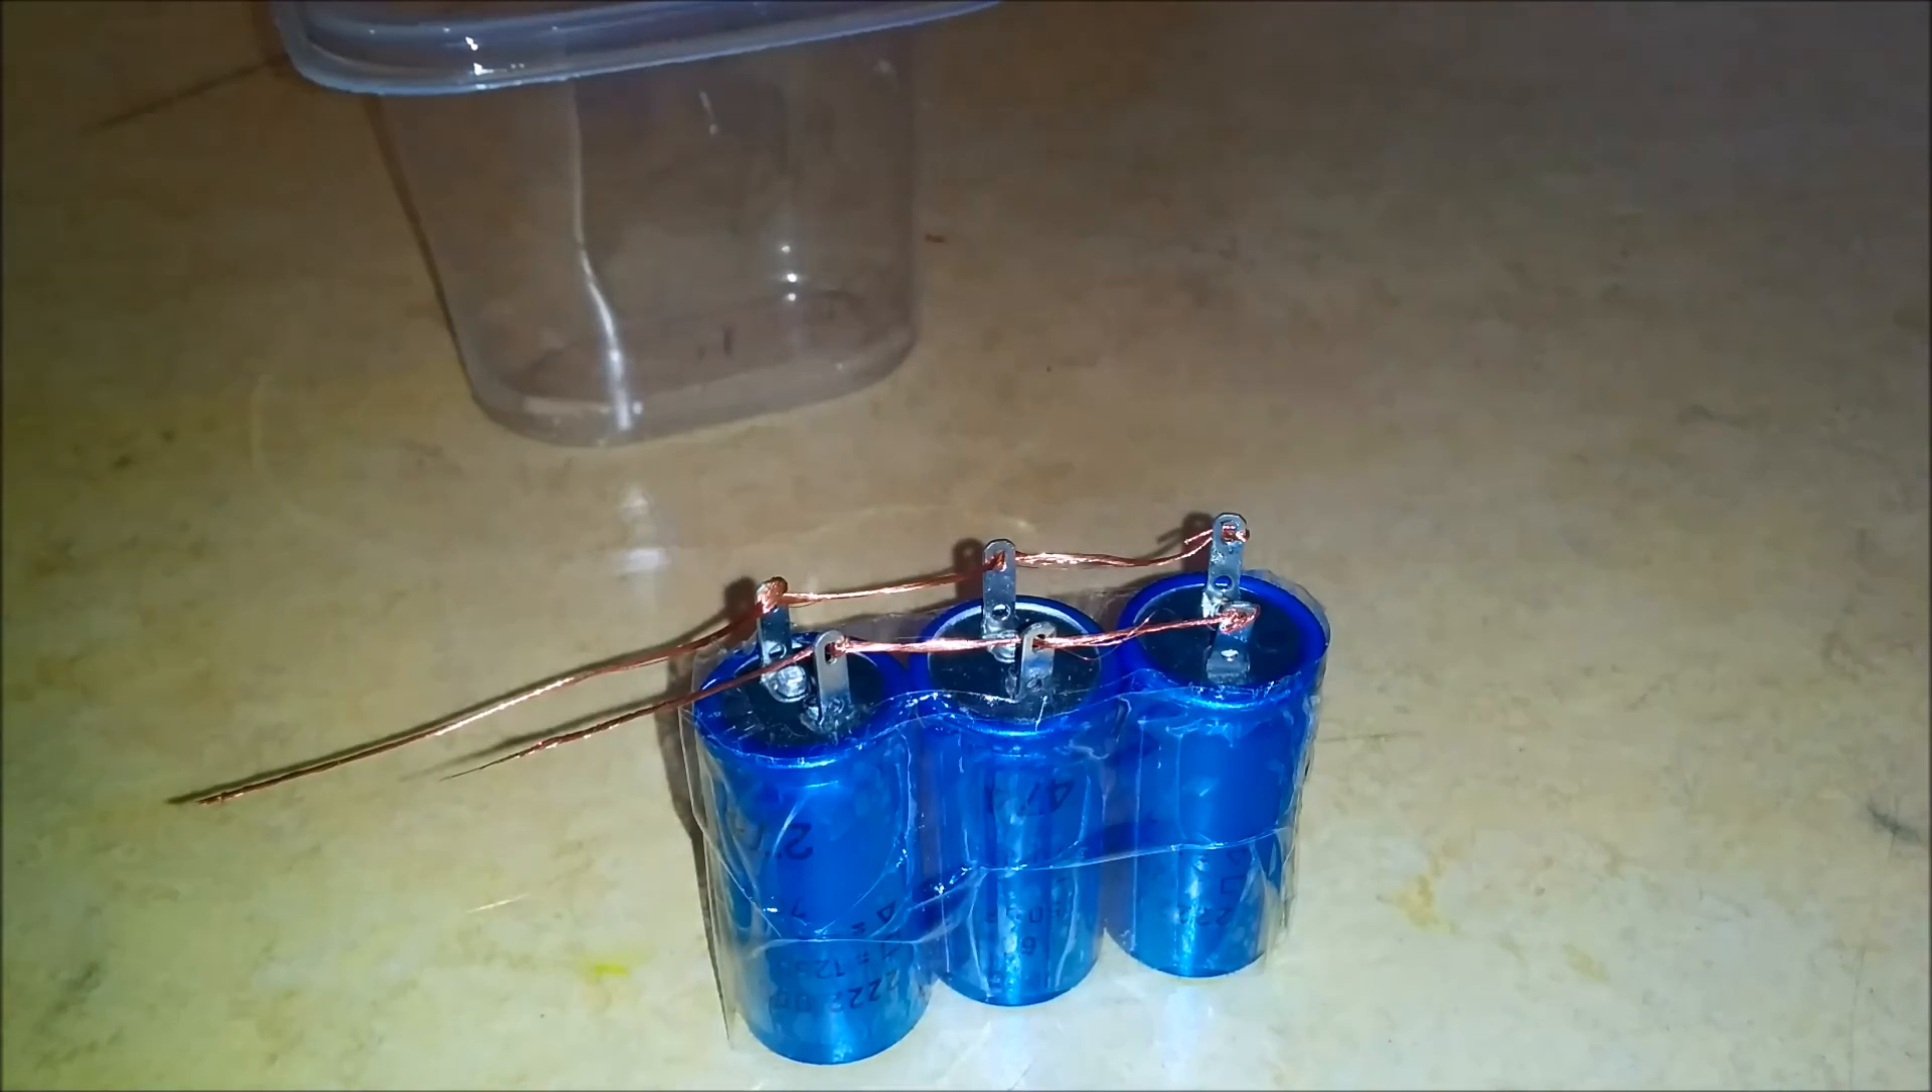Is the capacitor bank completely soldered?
No.